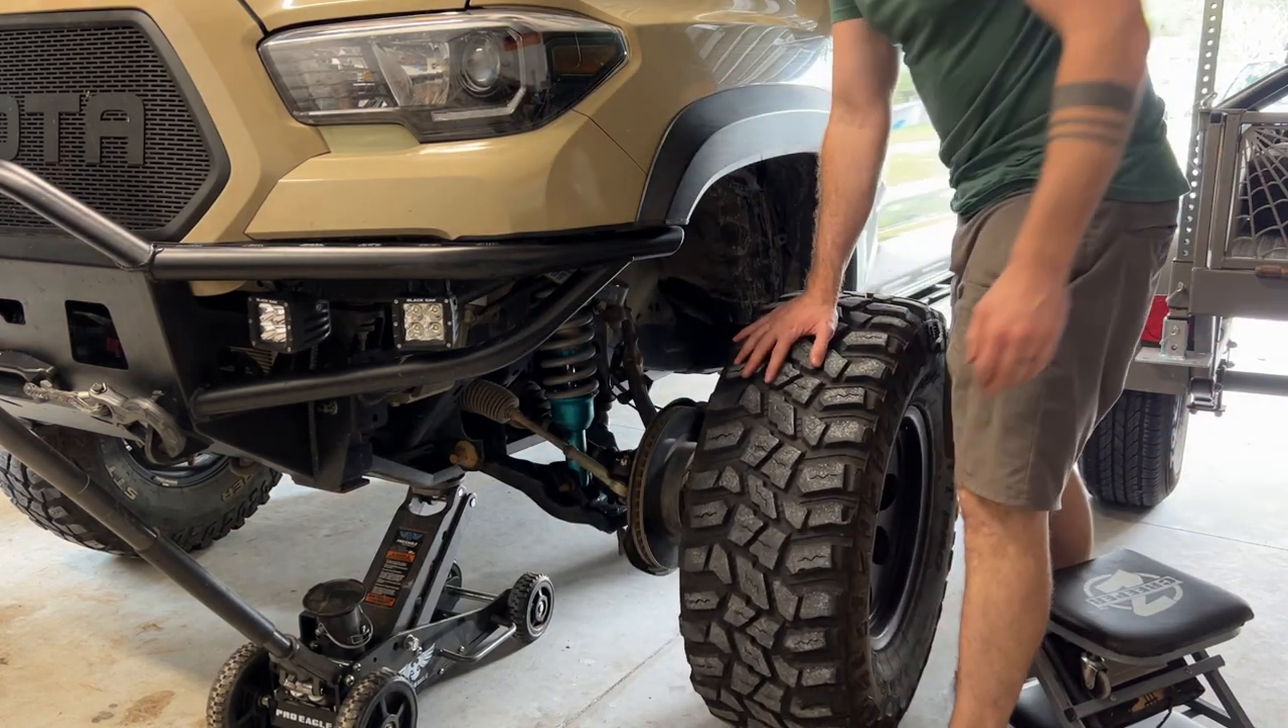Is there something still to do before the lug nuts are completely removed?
No.